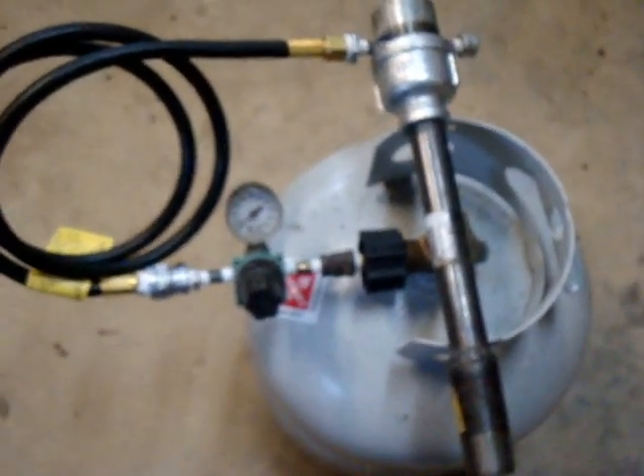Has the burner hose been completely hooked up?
Yes.